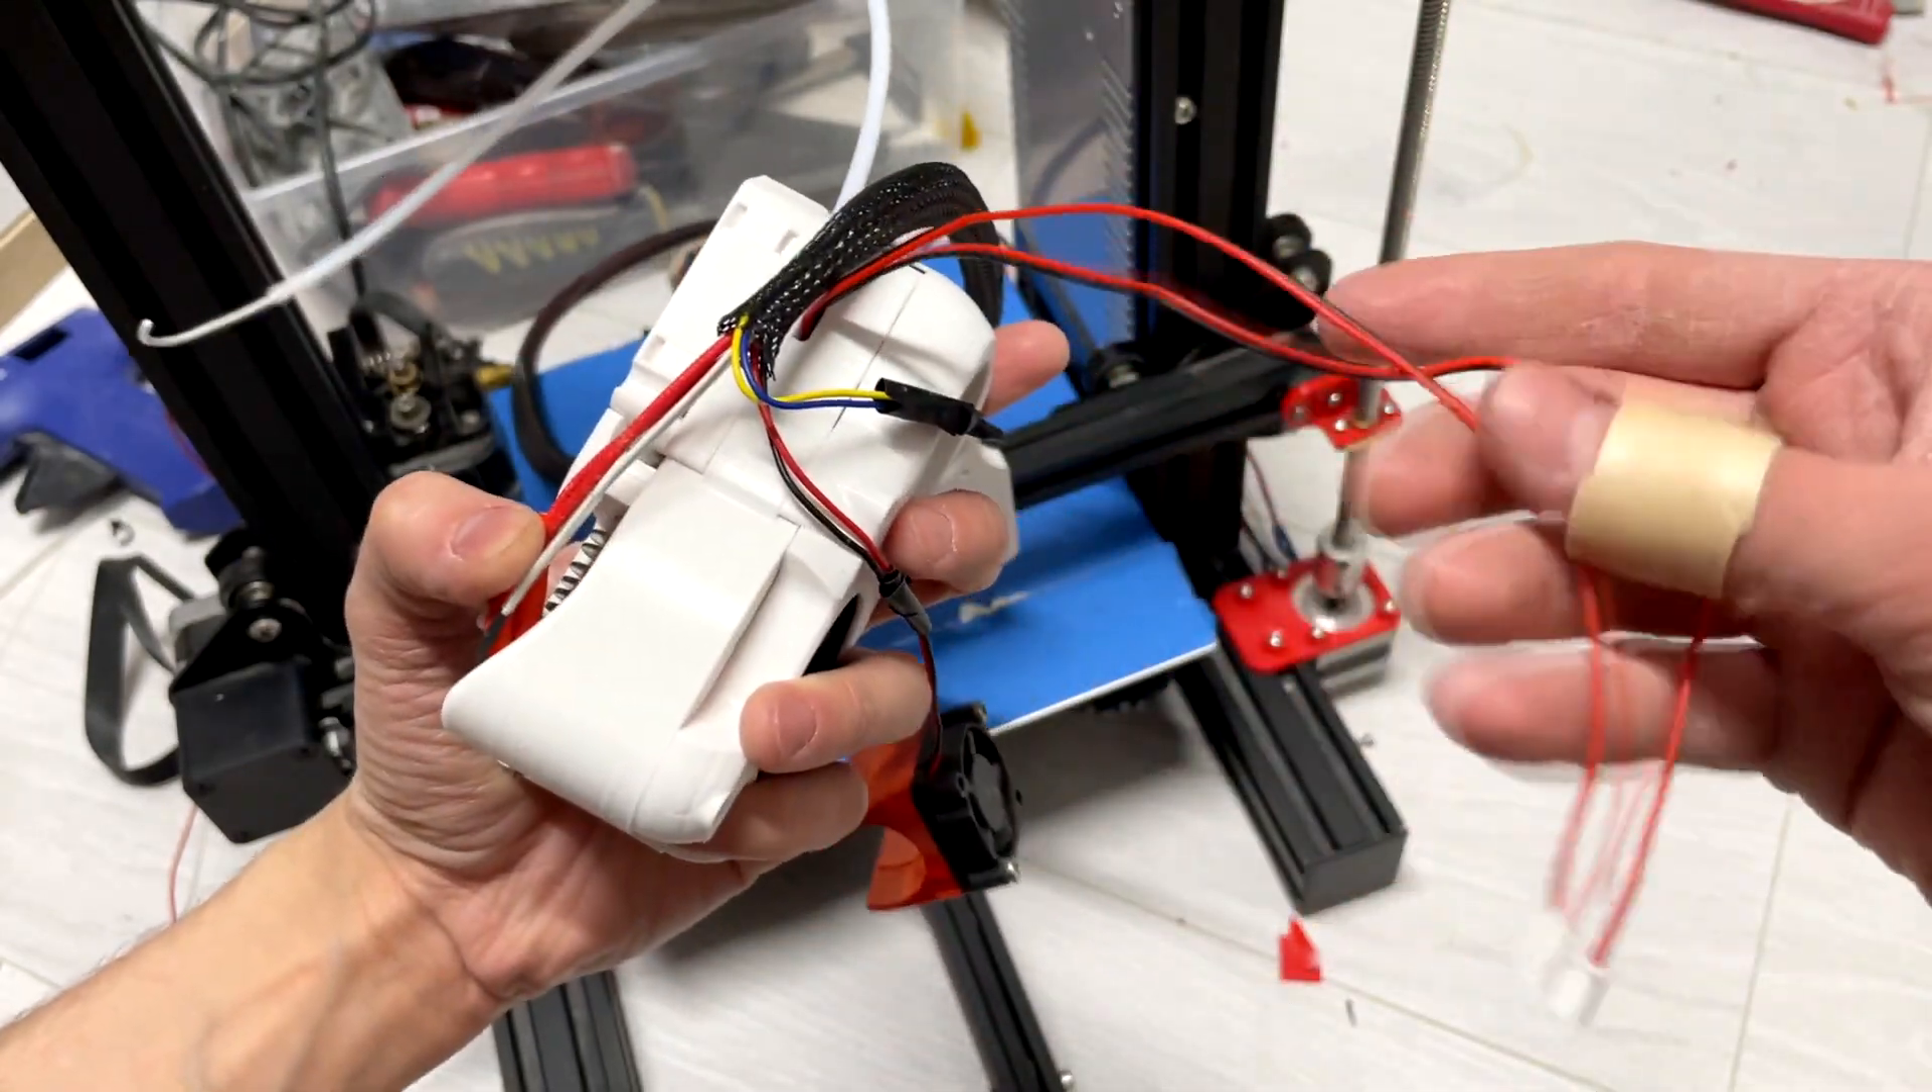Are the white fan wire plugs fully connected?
No.